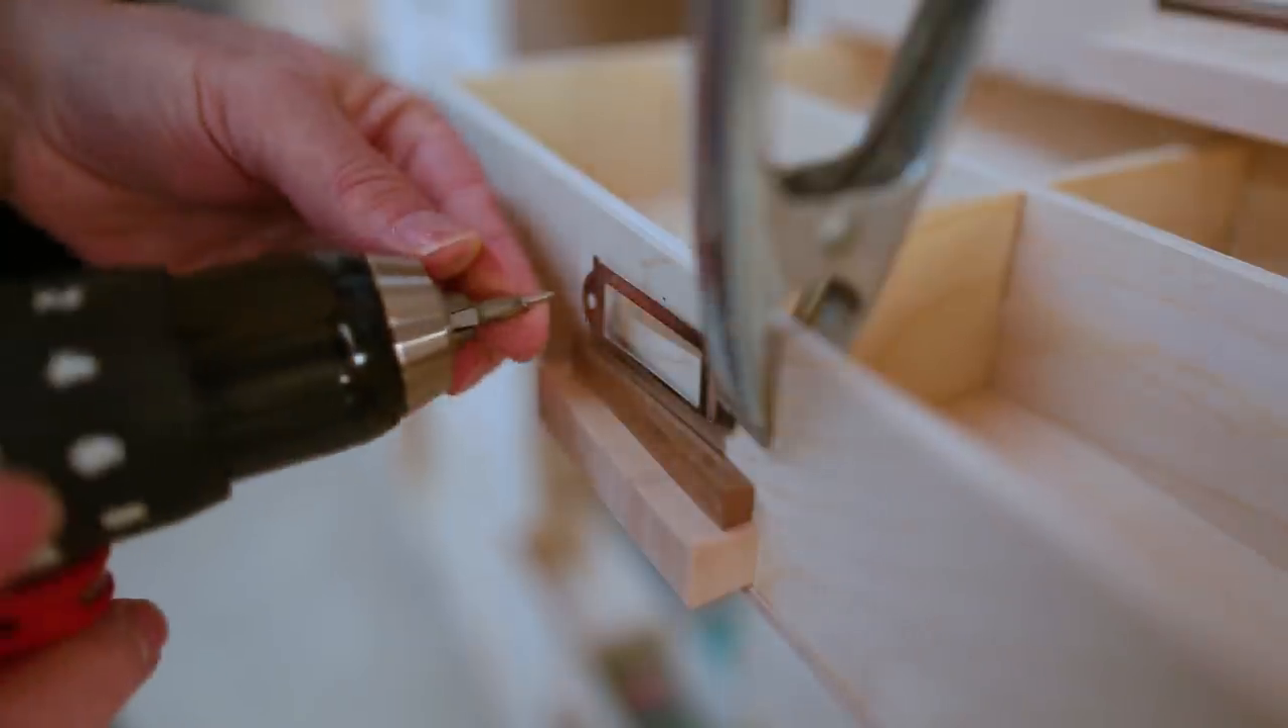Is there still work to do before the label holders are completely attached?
Yes.